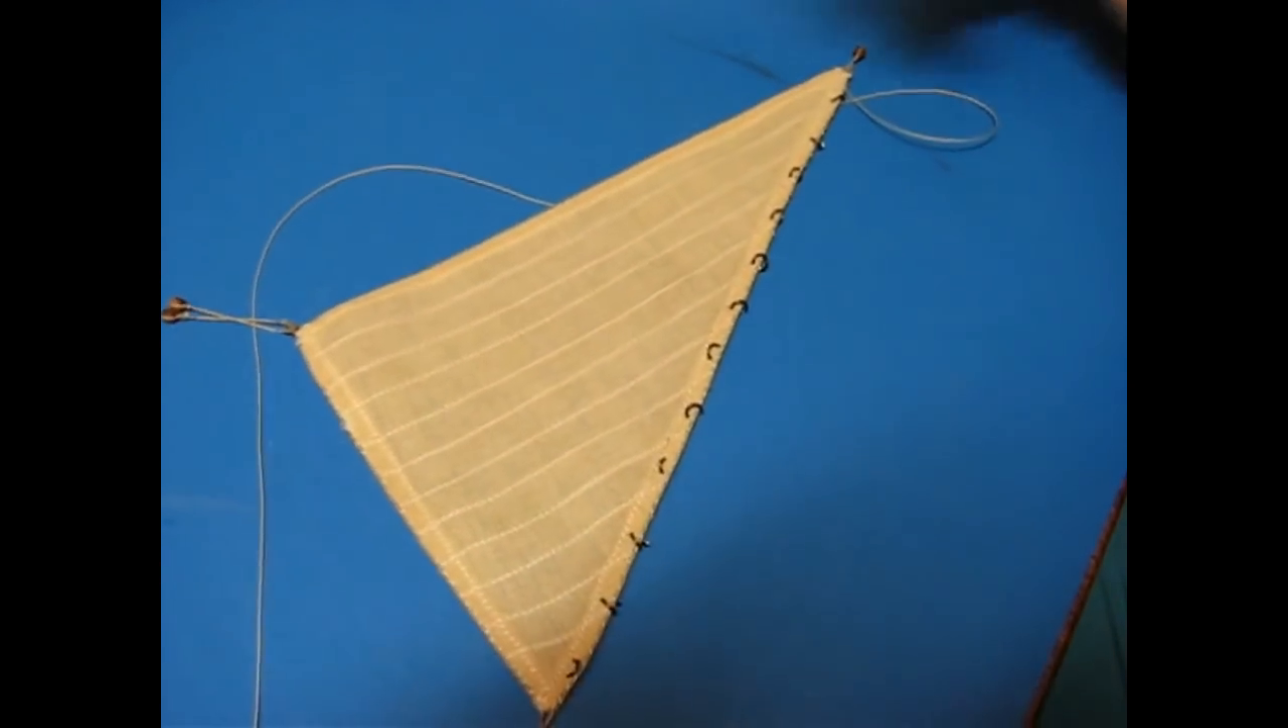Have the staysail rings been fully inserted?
Yes.